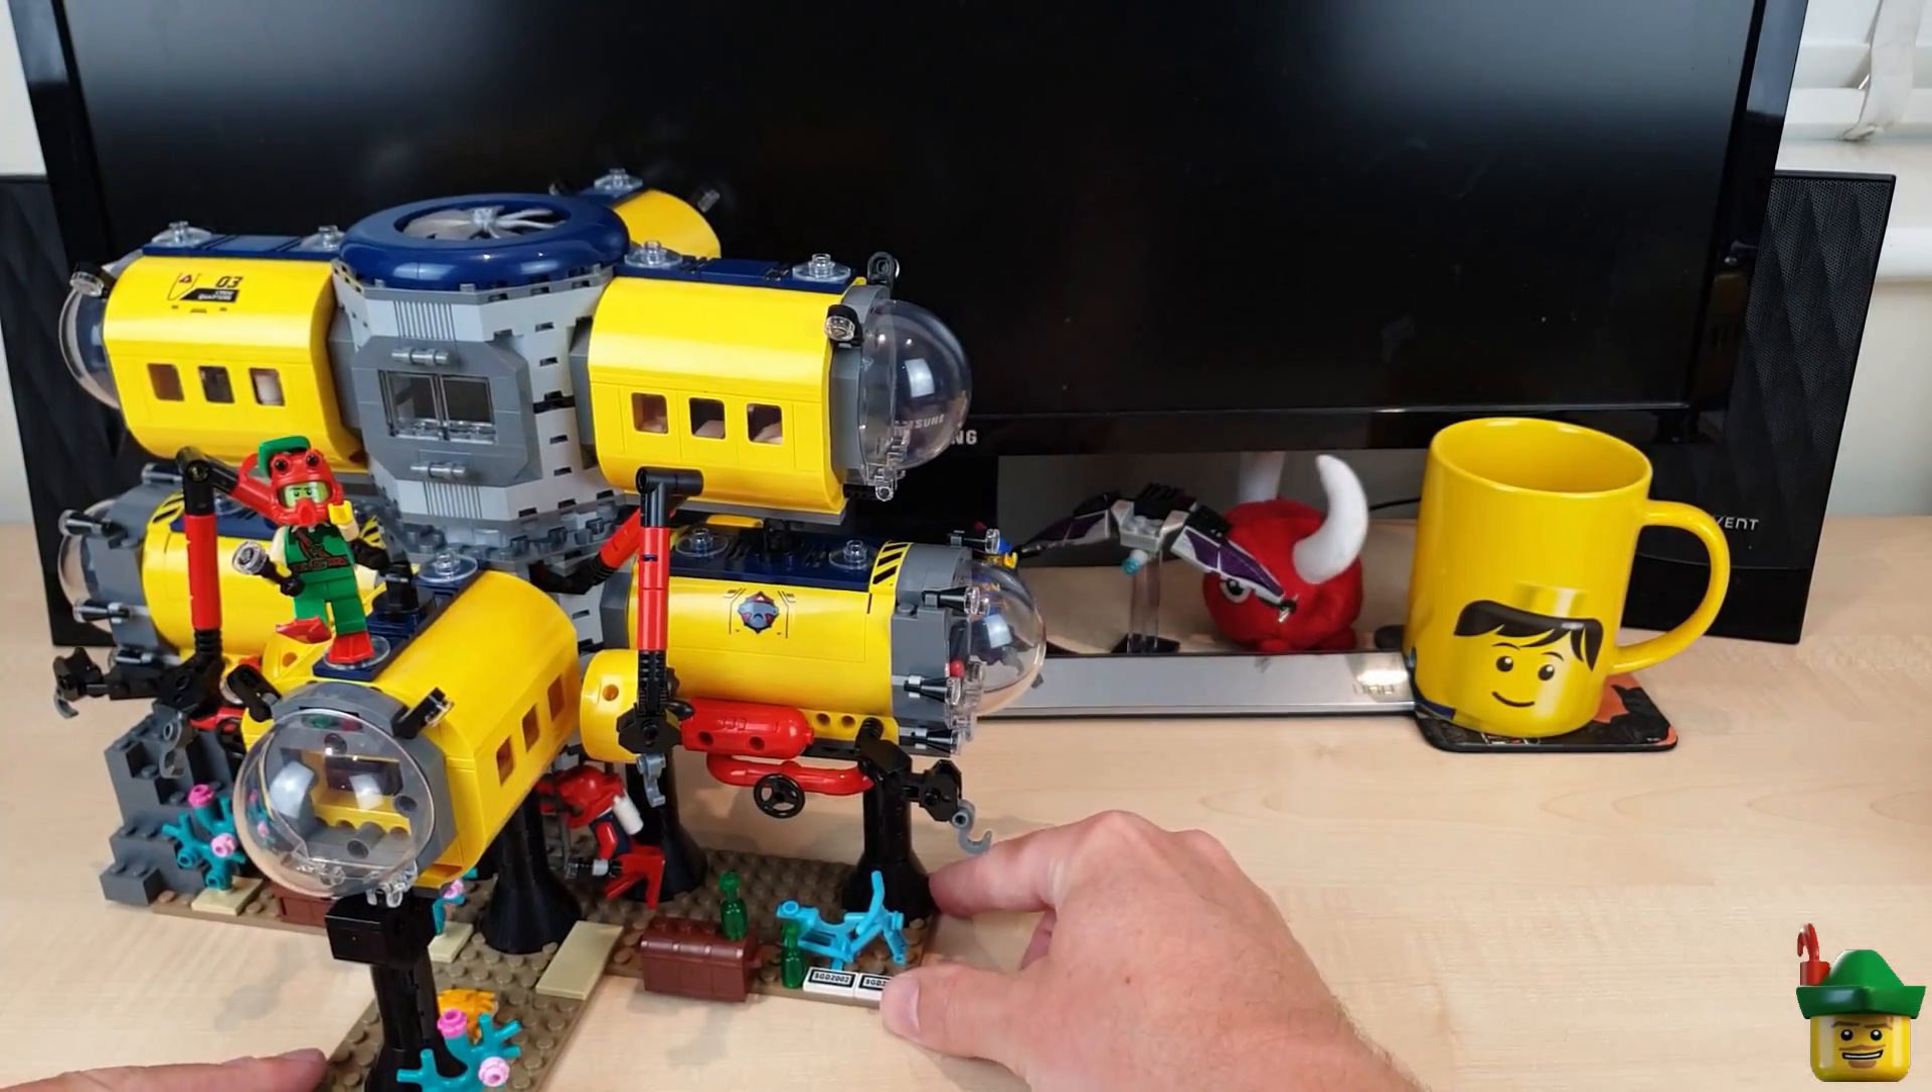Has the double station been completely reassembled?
Yes.